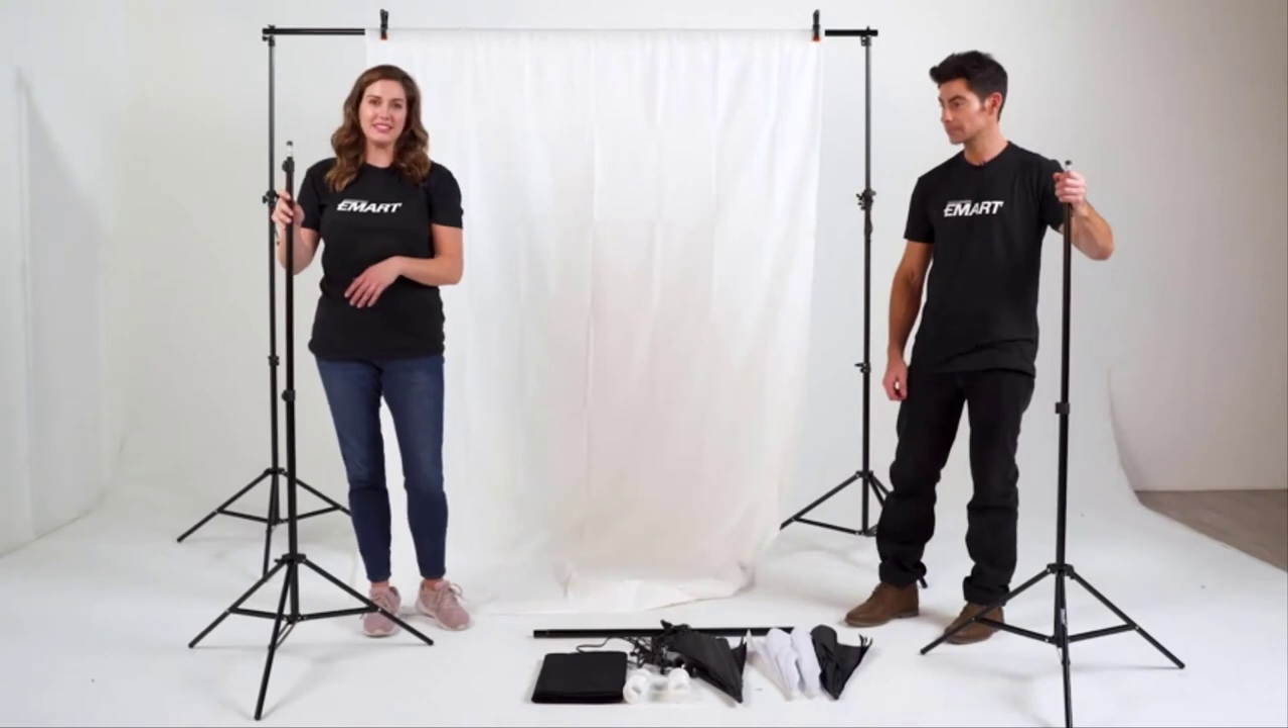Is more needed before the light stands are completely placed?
No.